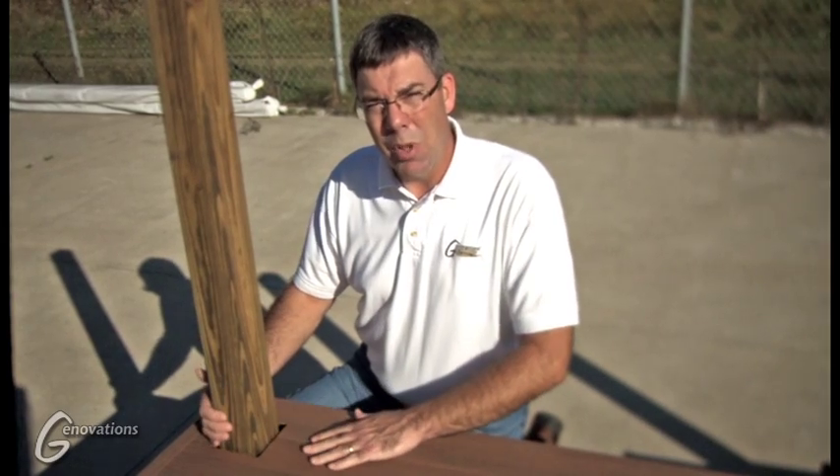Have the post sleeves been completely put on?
No.